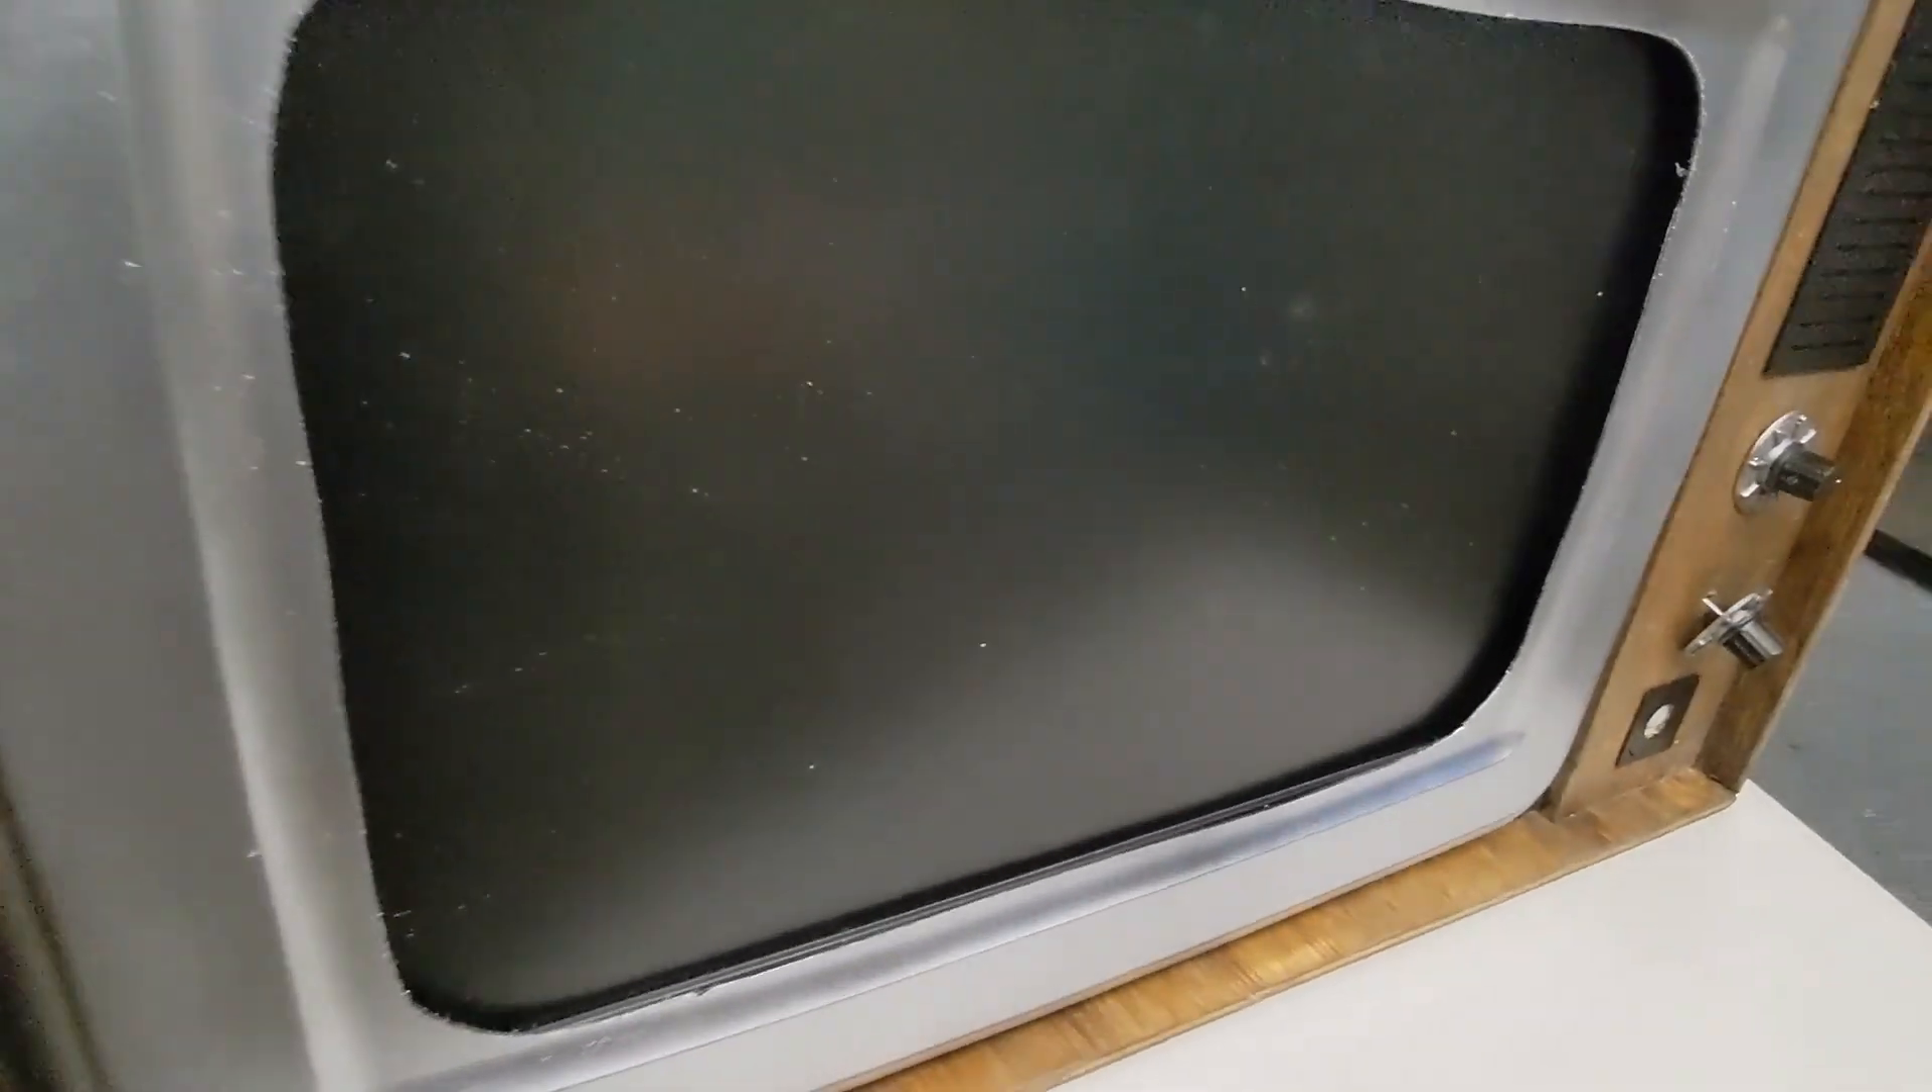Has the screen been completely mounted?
Yes.